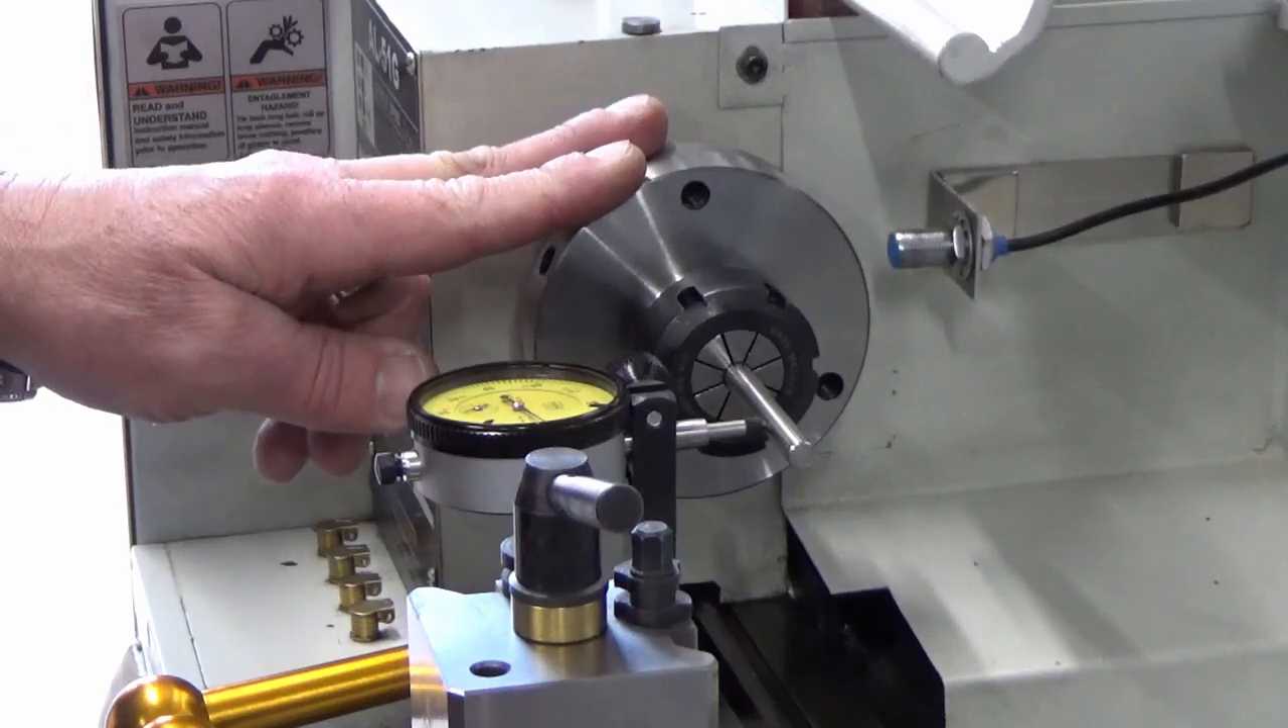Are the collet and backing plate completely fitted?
Yes.